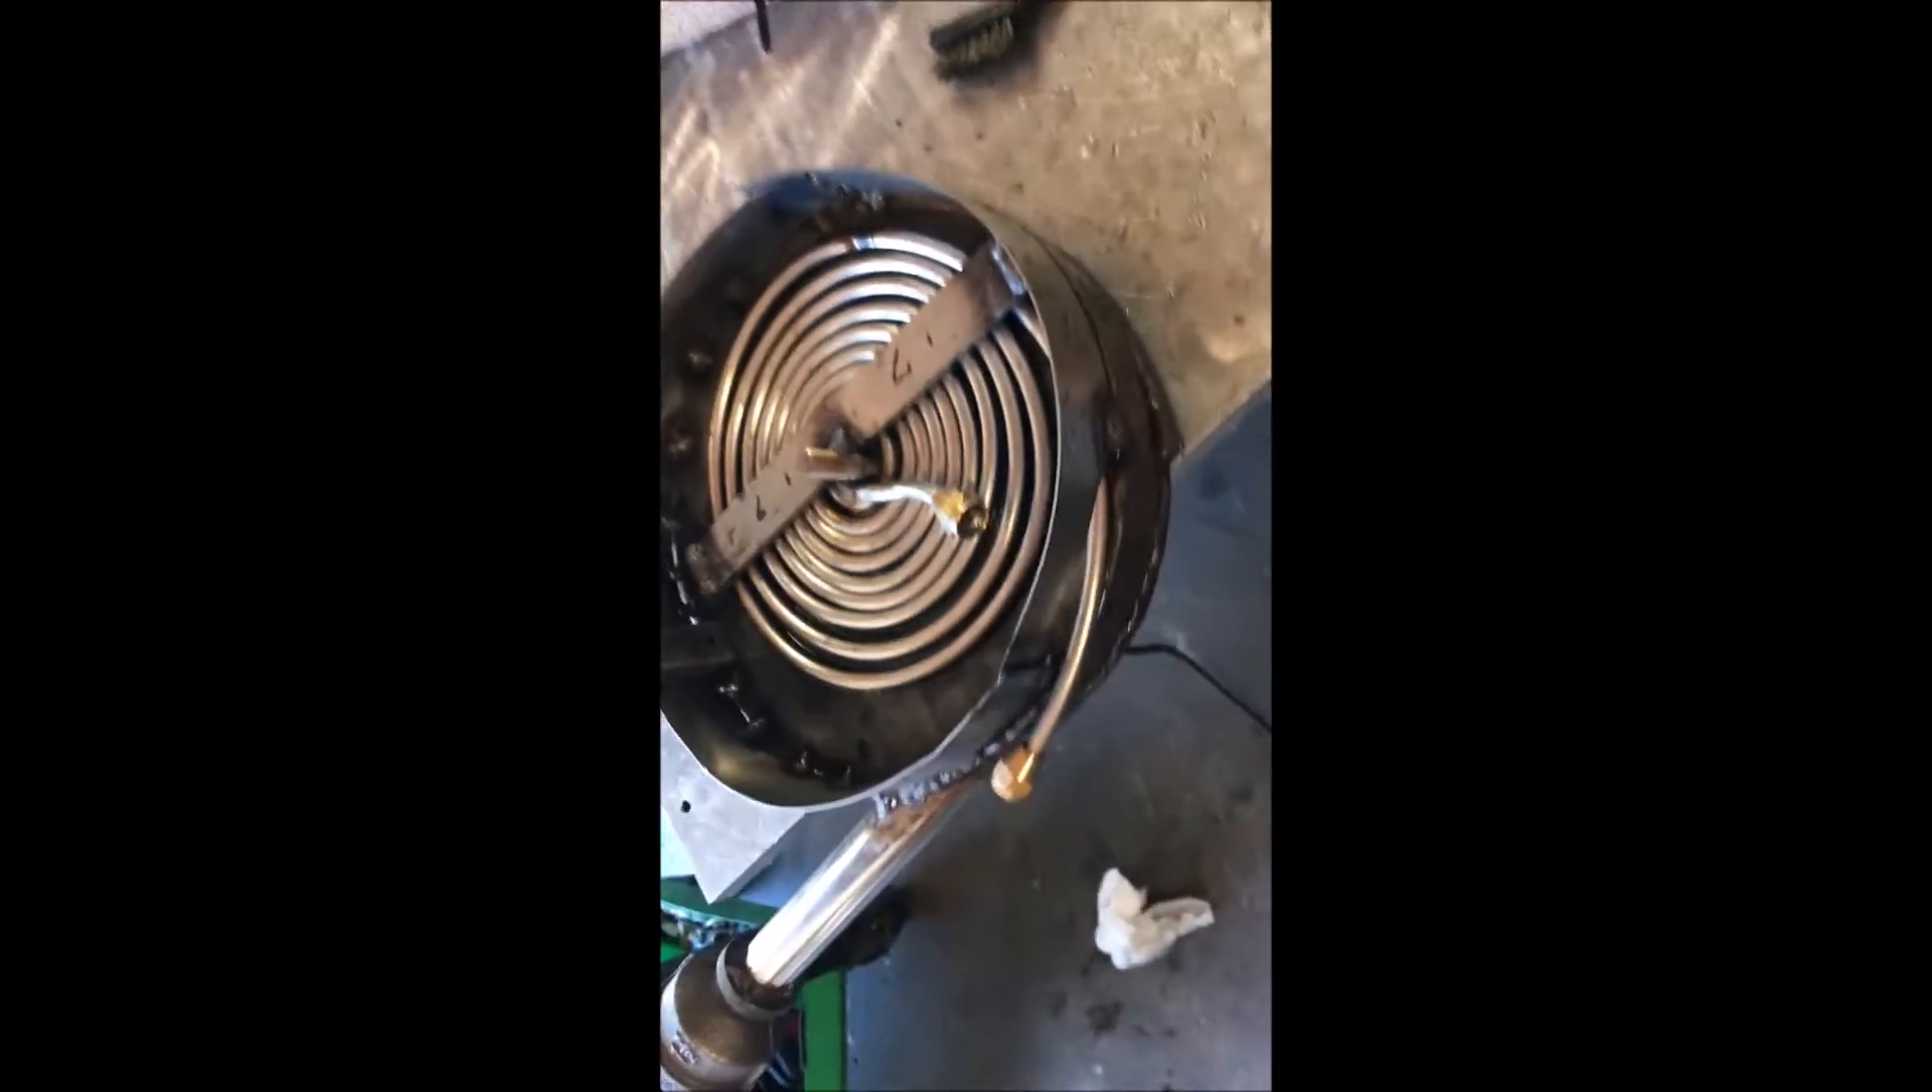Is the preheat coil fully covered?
No.